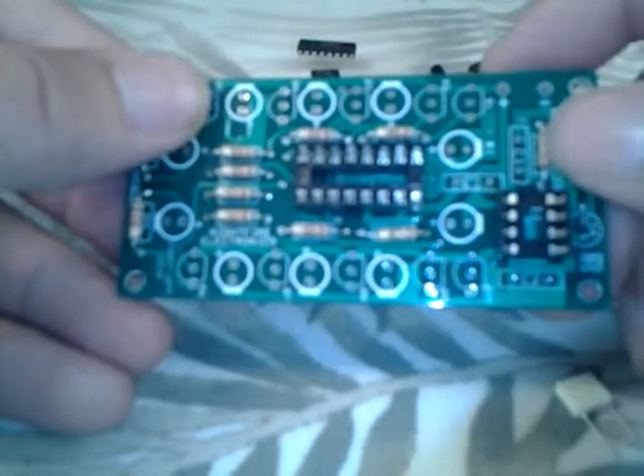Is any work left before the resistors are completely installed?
No.